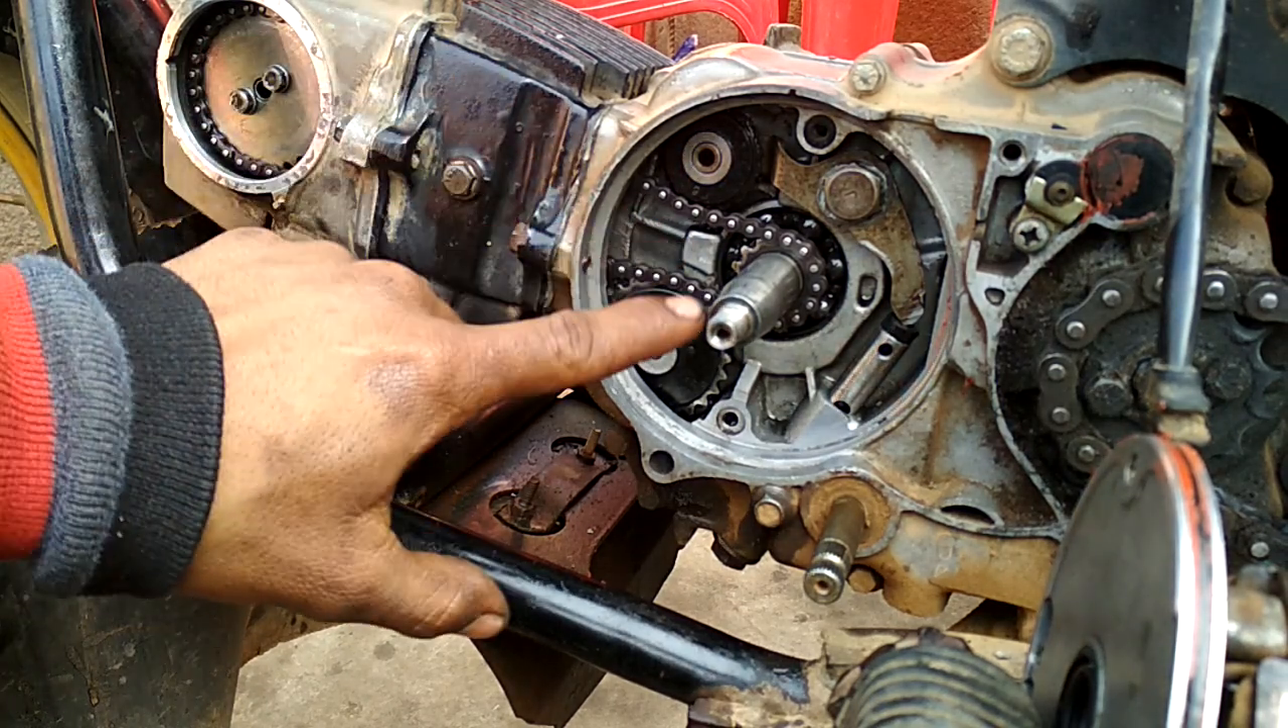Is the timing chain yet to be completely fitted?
No.